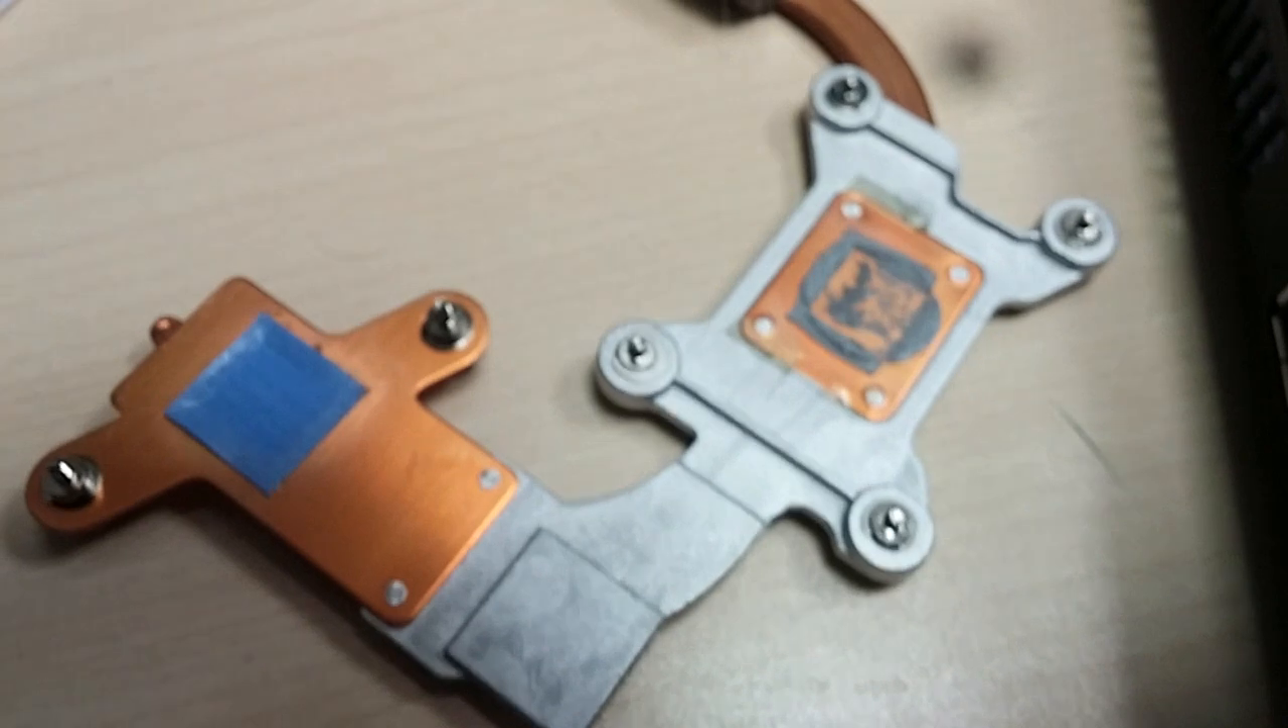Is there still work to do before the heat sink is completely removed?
No.